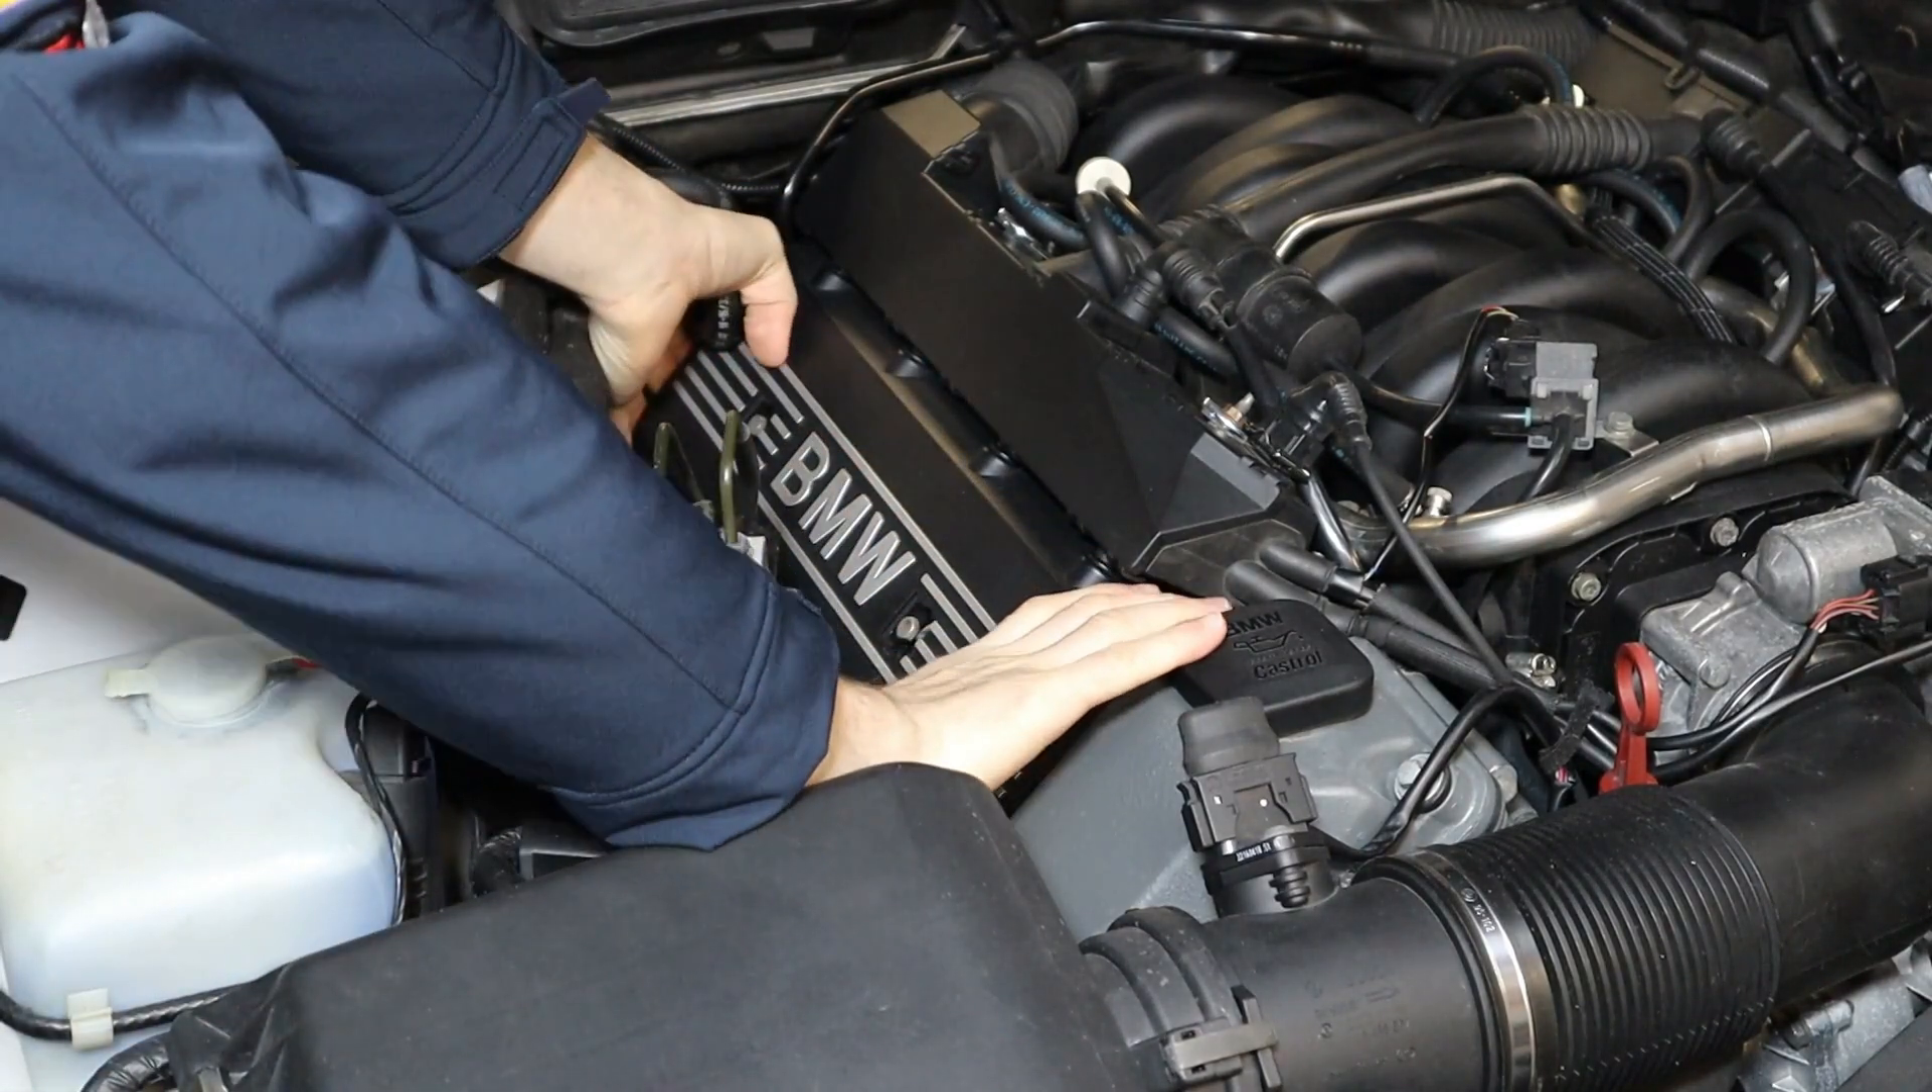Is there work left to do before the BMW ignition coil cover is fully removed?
Yes.